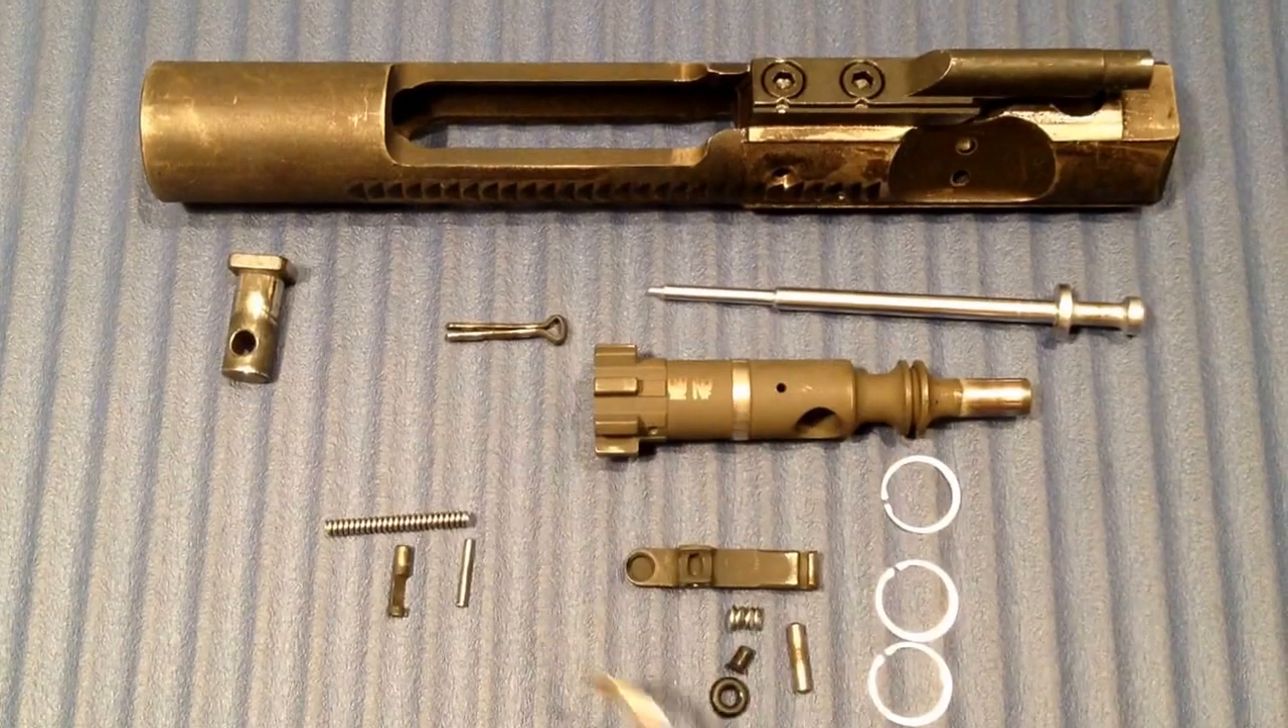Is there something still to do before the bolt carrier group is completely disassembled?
No.